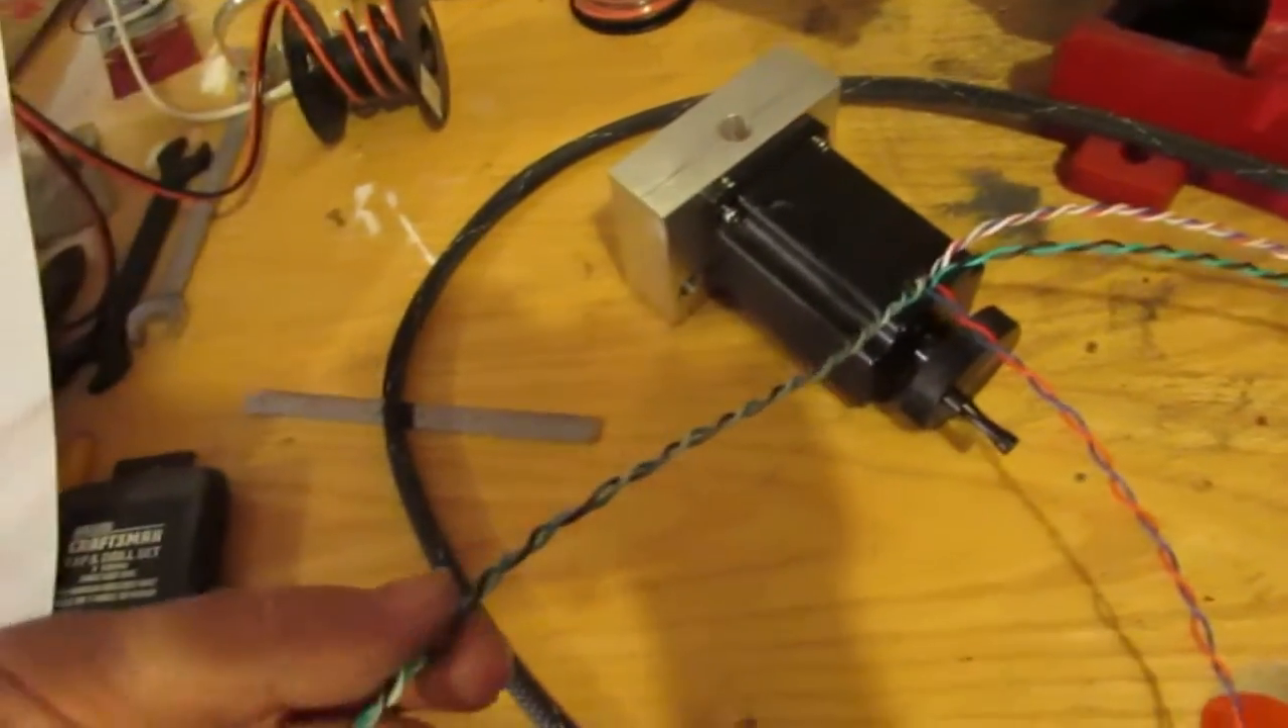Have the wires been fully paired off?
Yes.